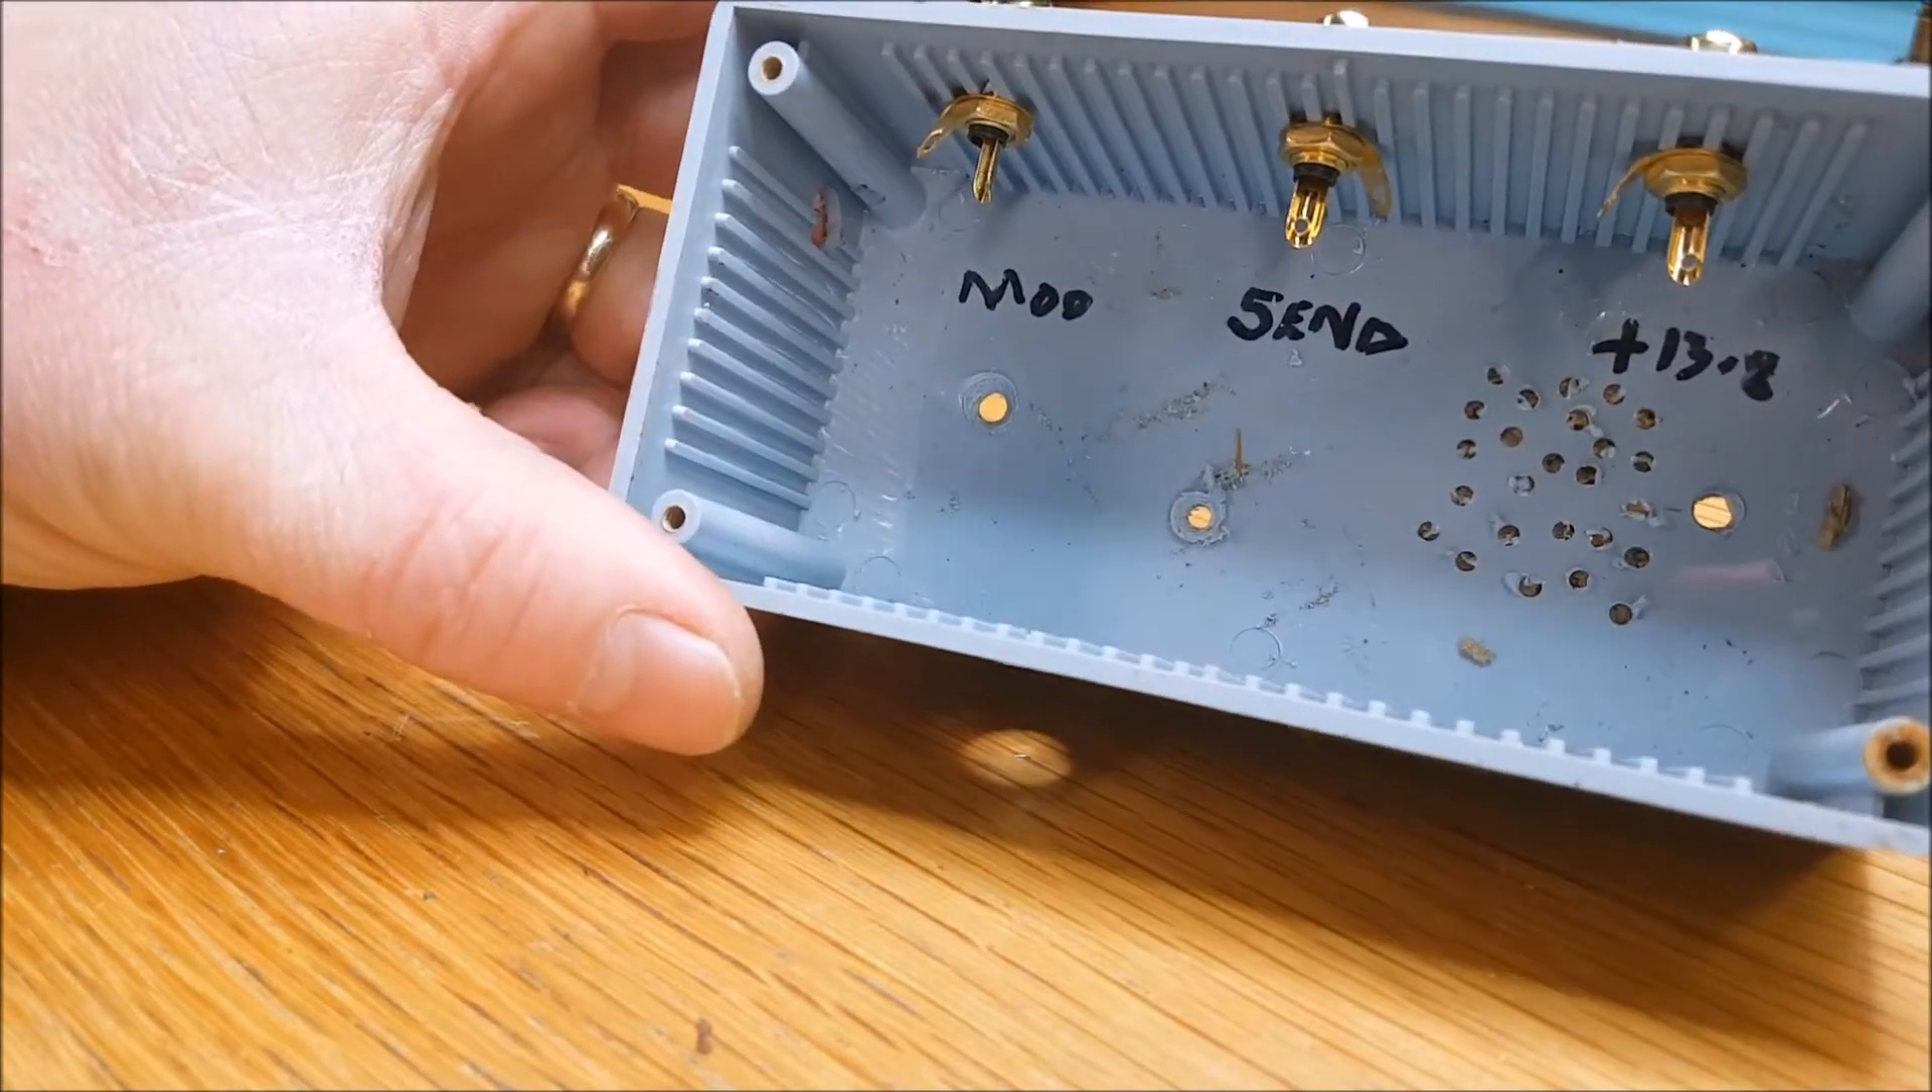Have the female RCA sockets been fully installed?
Yes.